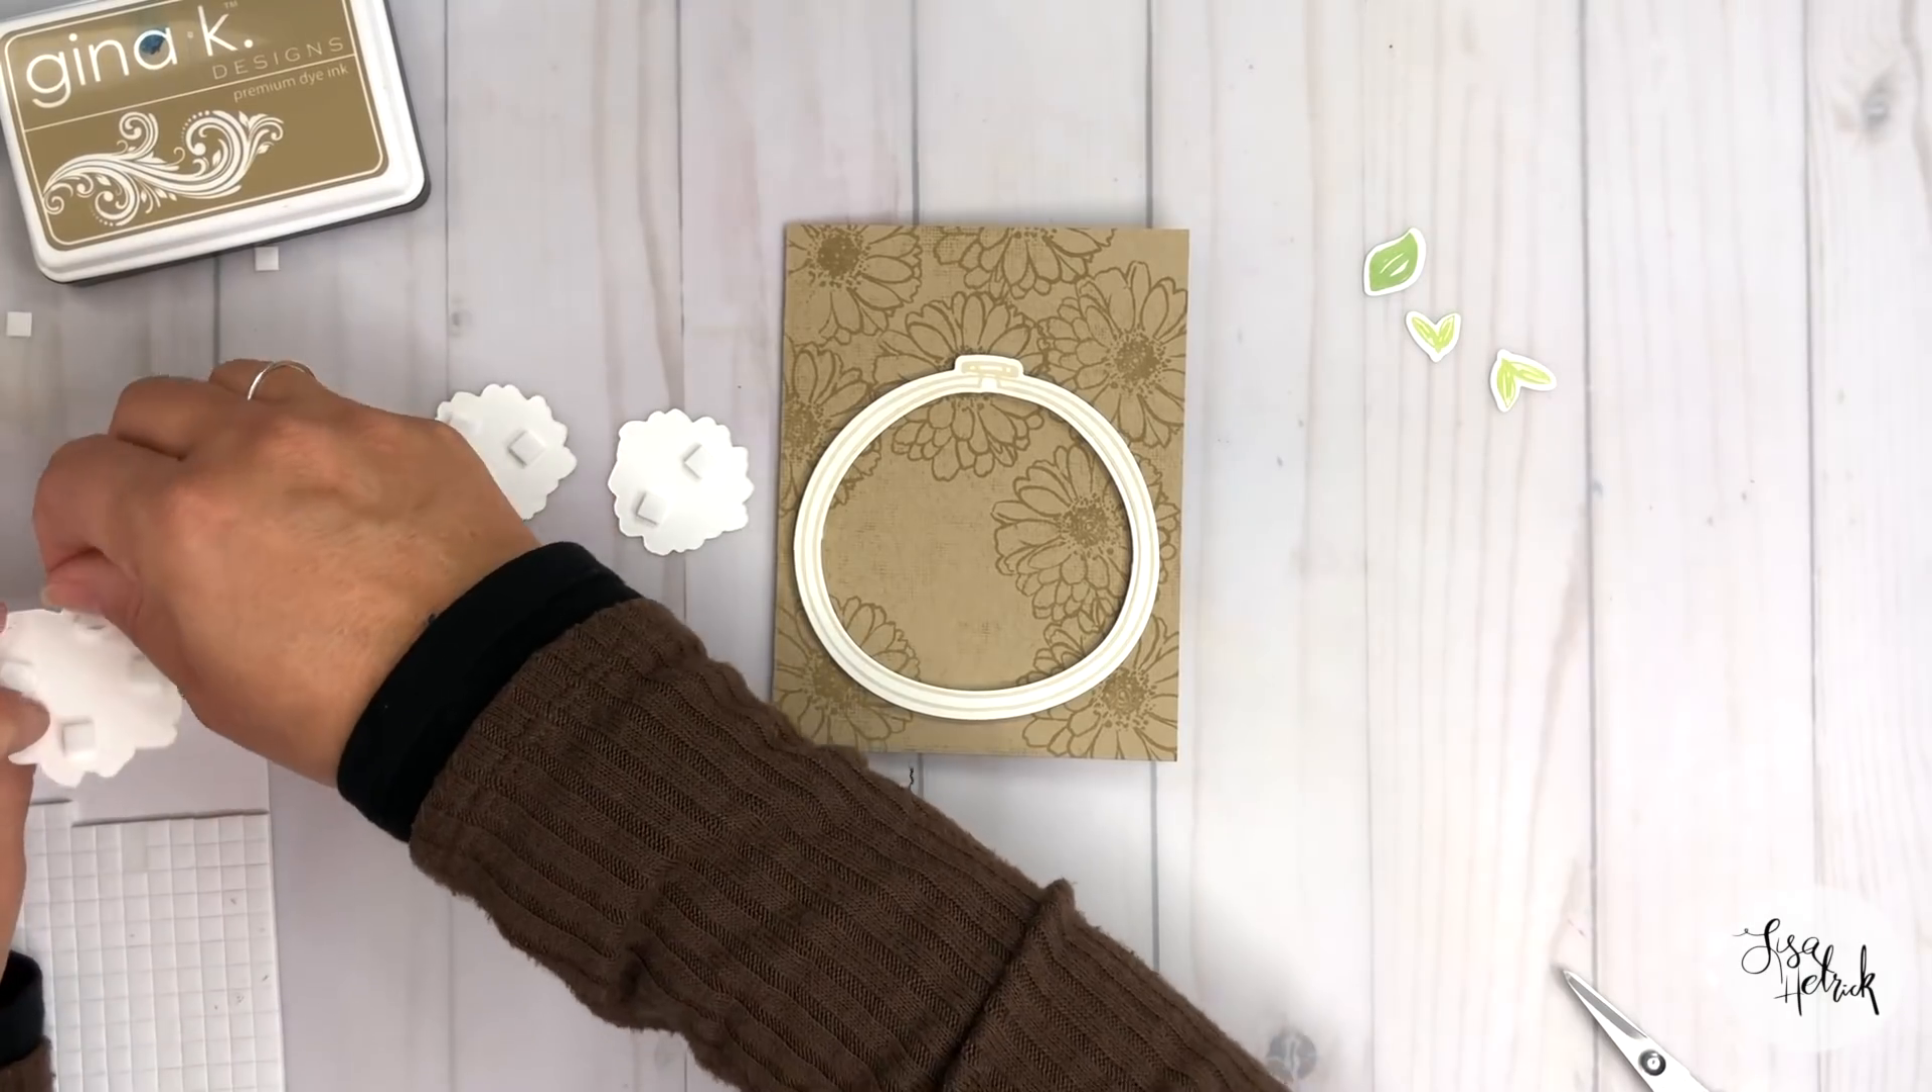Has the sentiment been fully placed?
No.